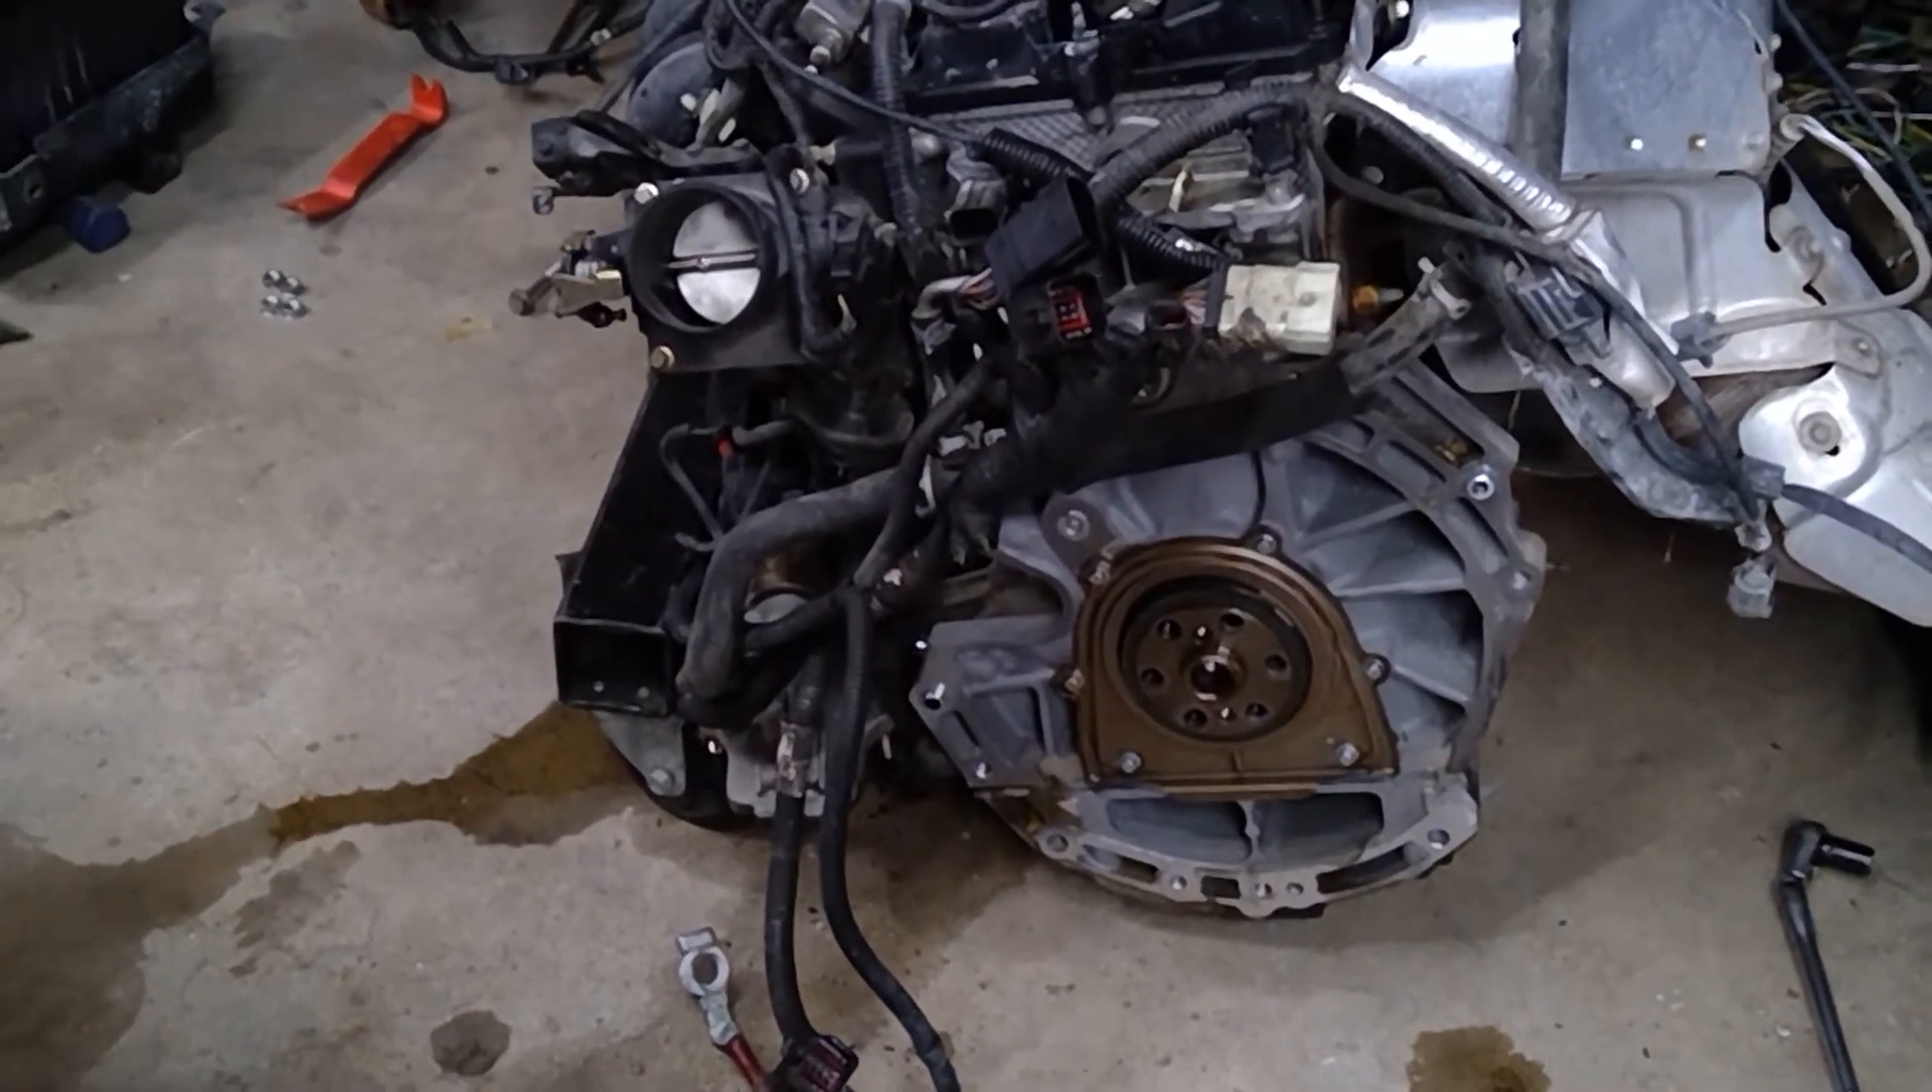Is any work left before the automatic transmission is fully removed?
No.